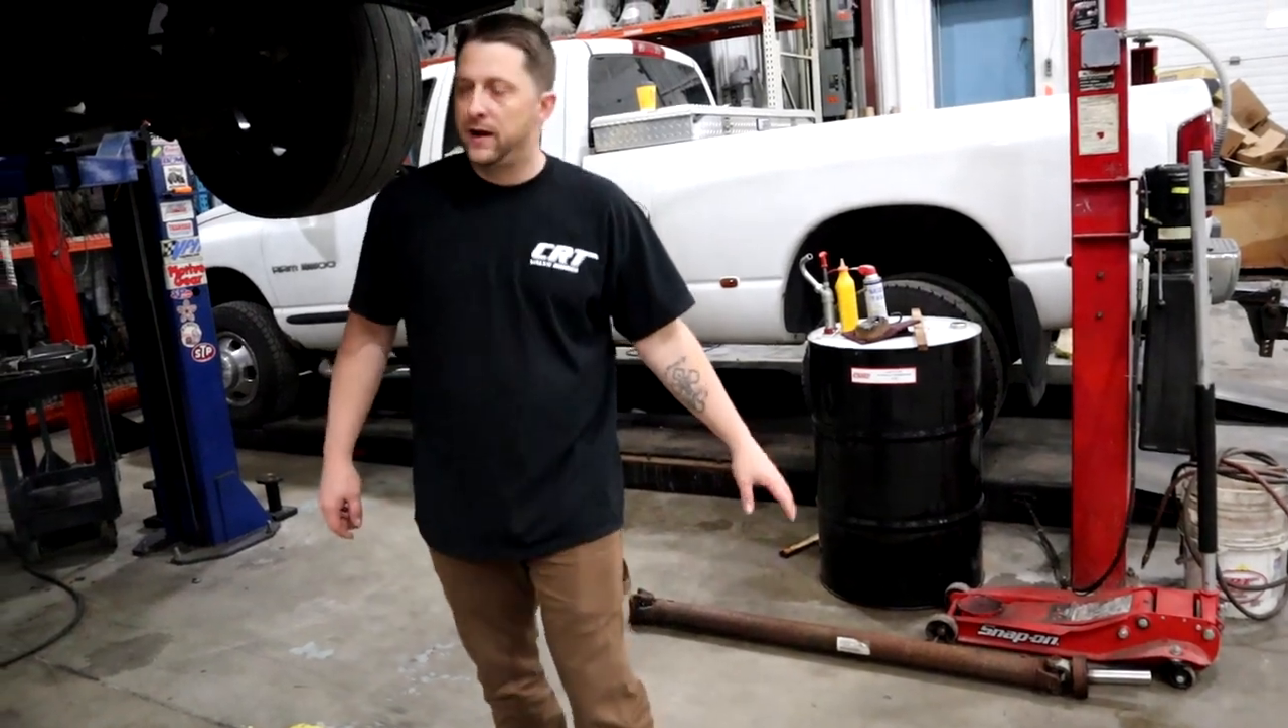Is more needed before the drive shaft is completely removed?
No.